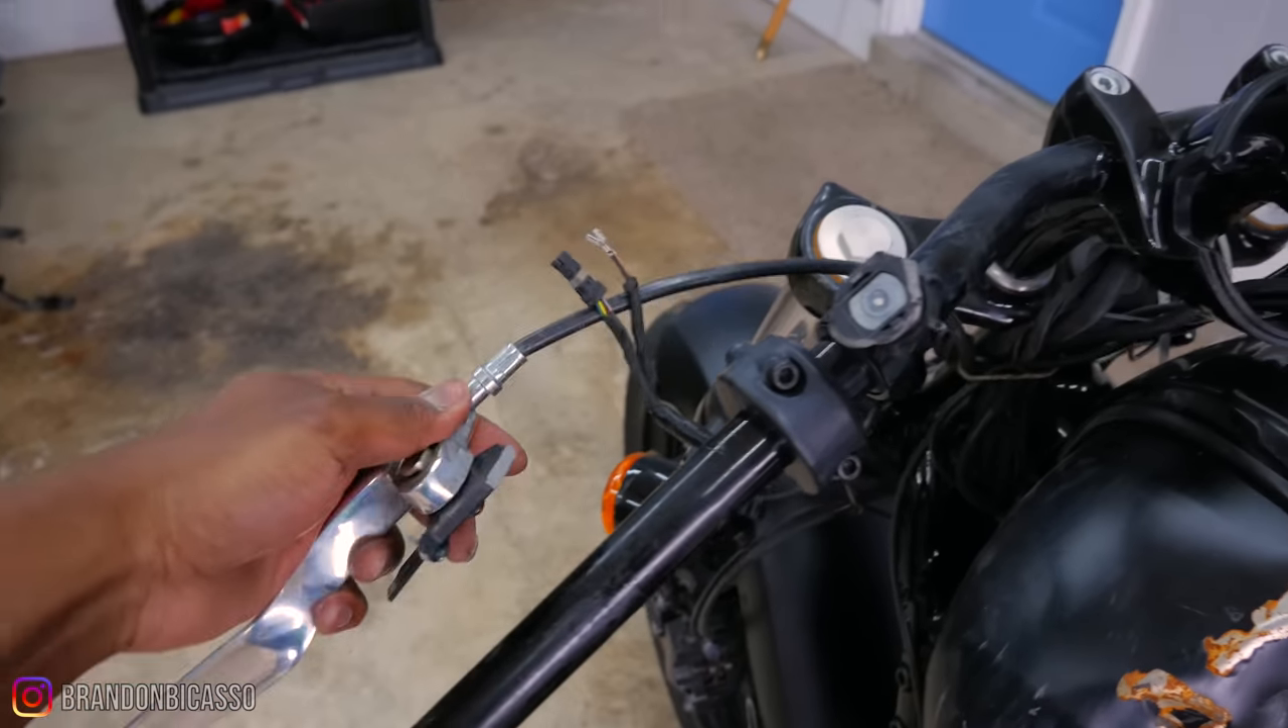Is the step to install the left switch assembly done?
No.